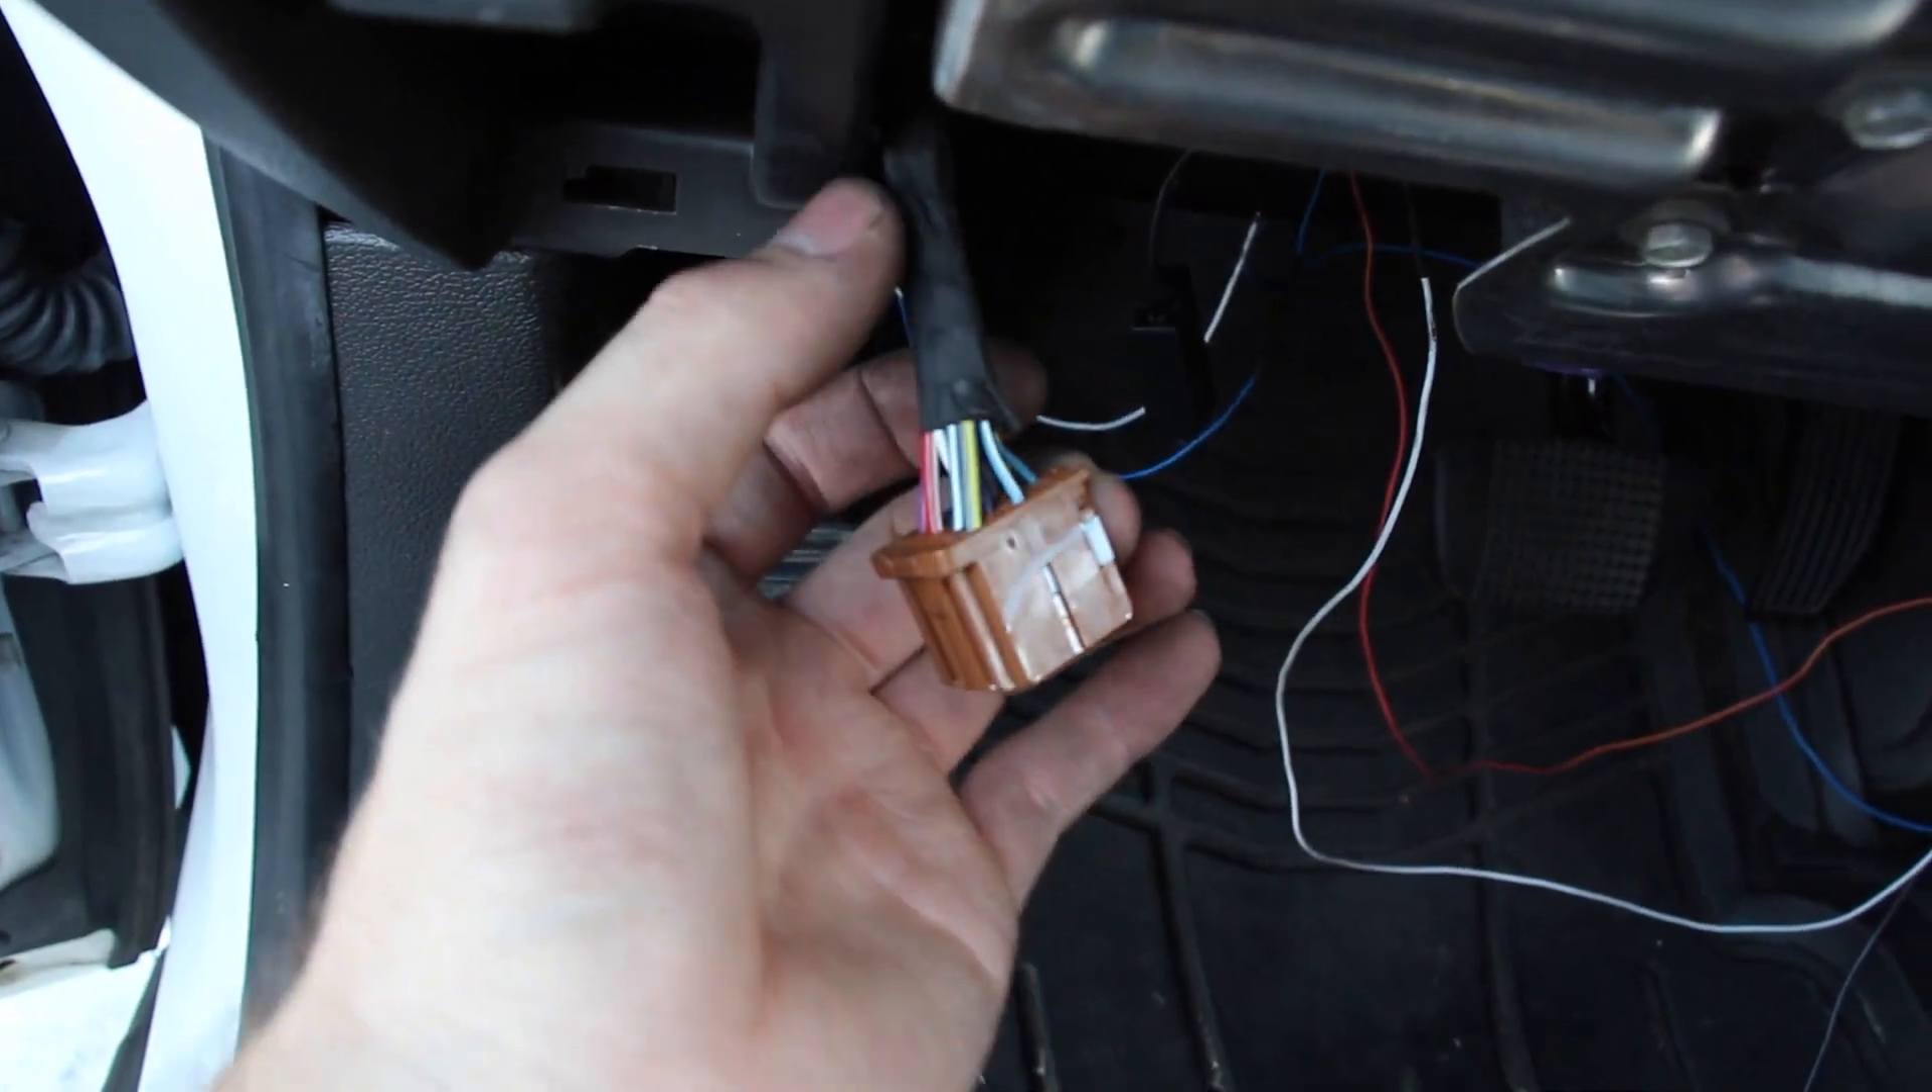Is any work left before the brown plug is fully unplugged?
No.